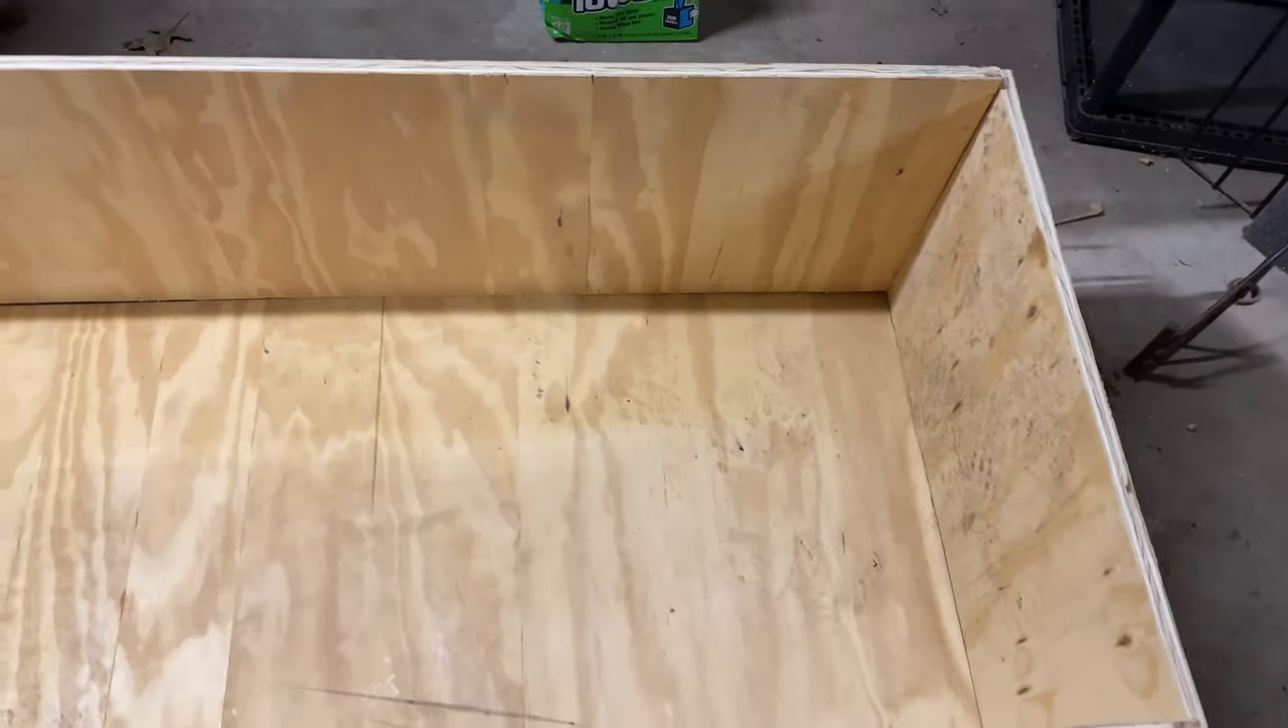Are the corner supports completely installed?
No.